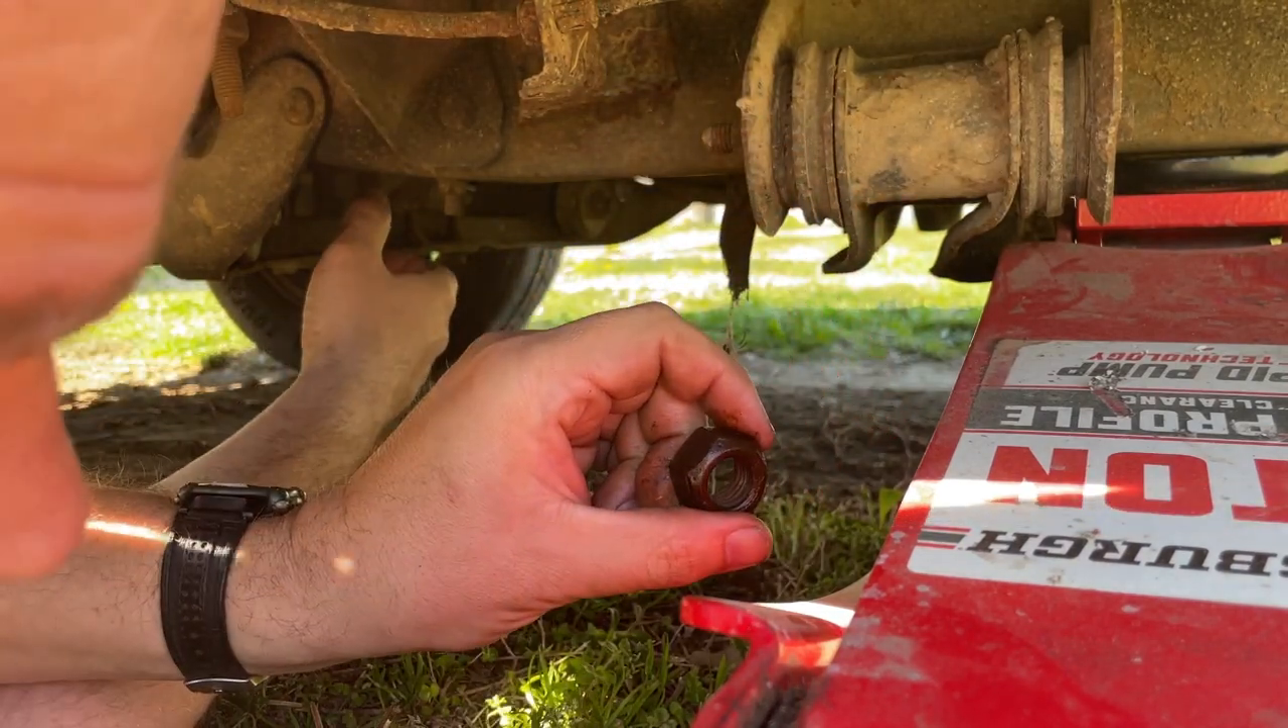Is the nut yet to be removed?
No.